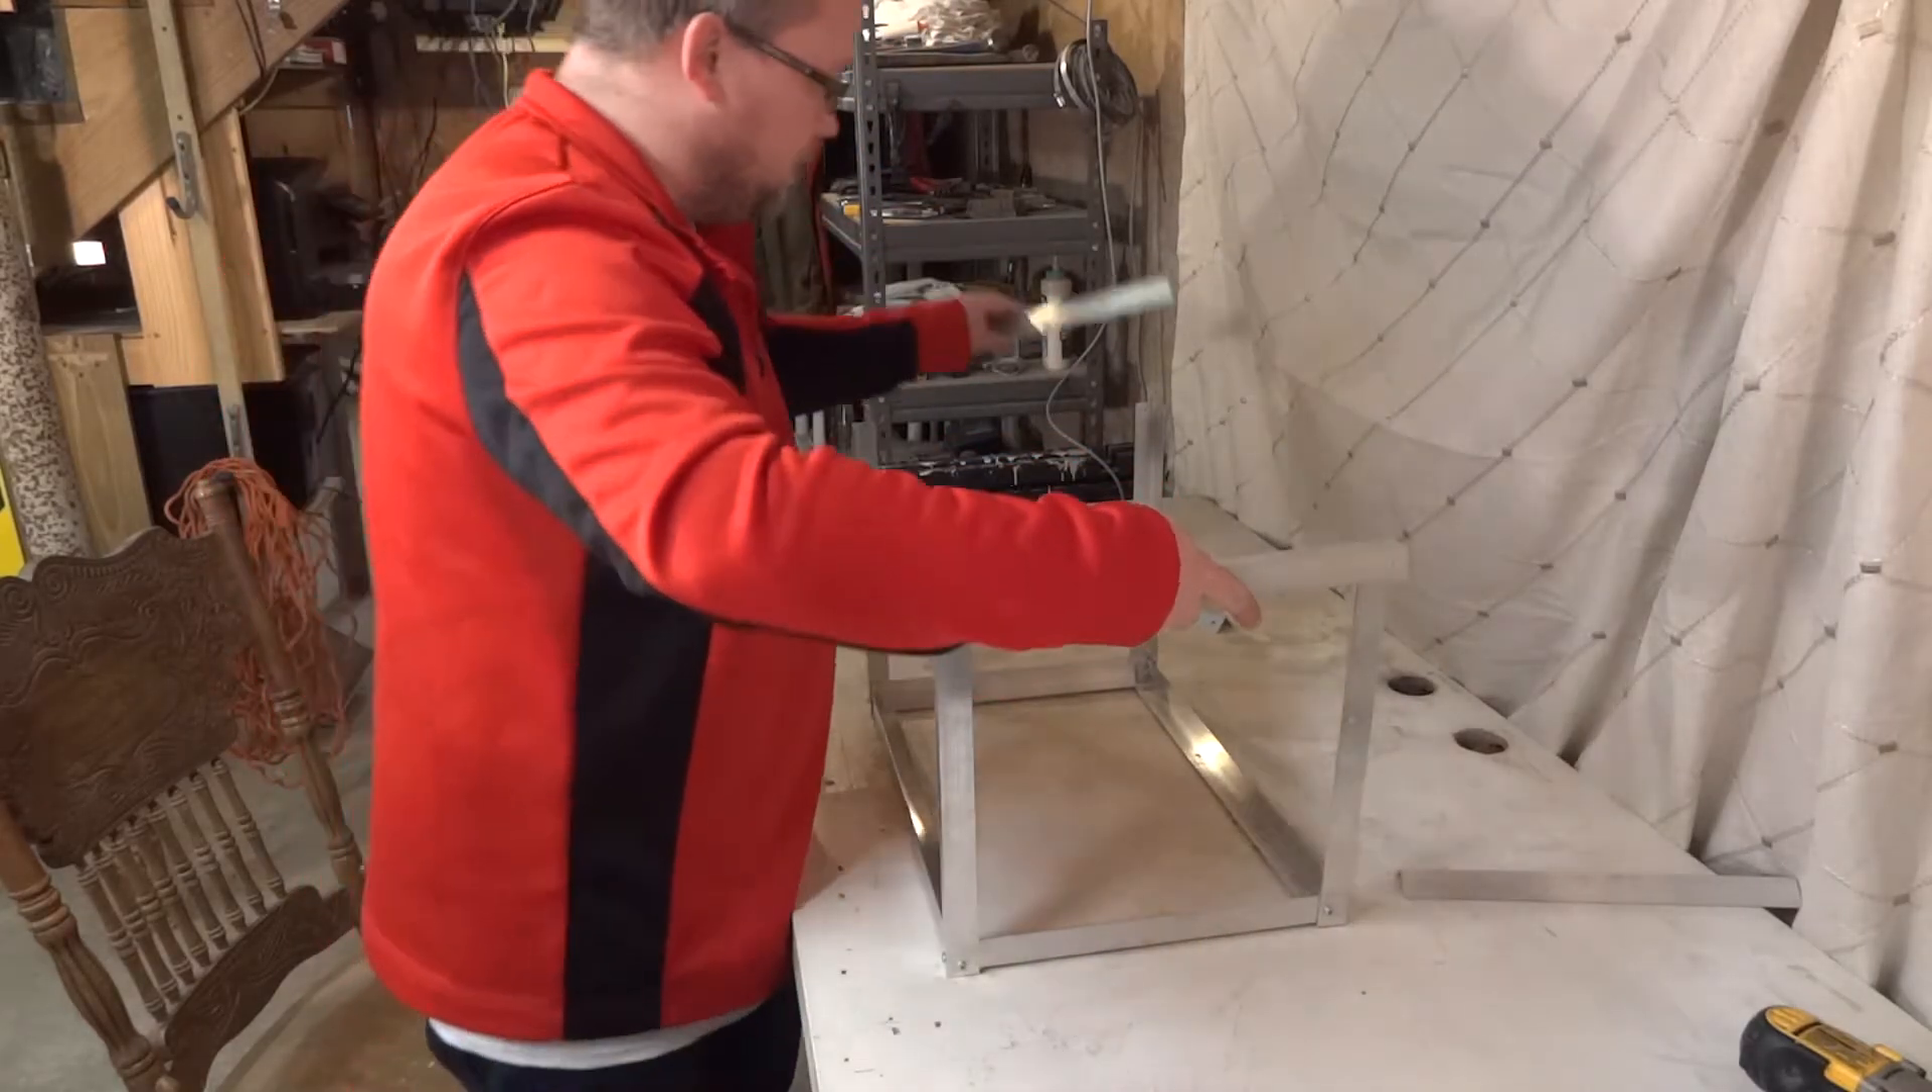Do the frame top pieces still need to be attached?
Yes.